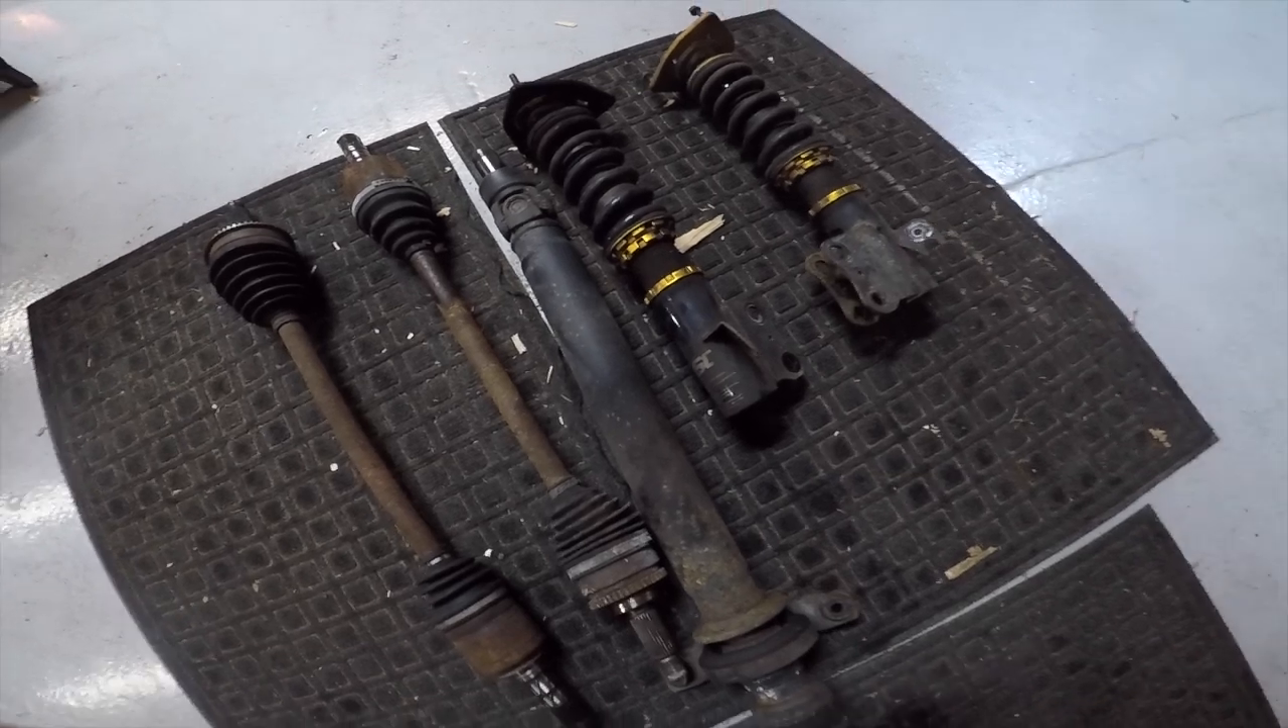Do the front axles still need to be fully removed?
No.